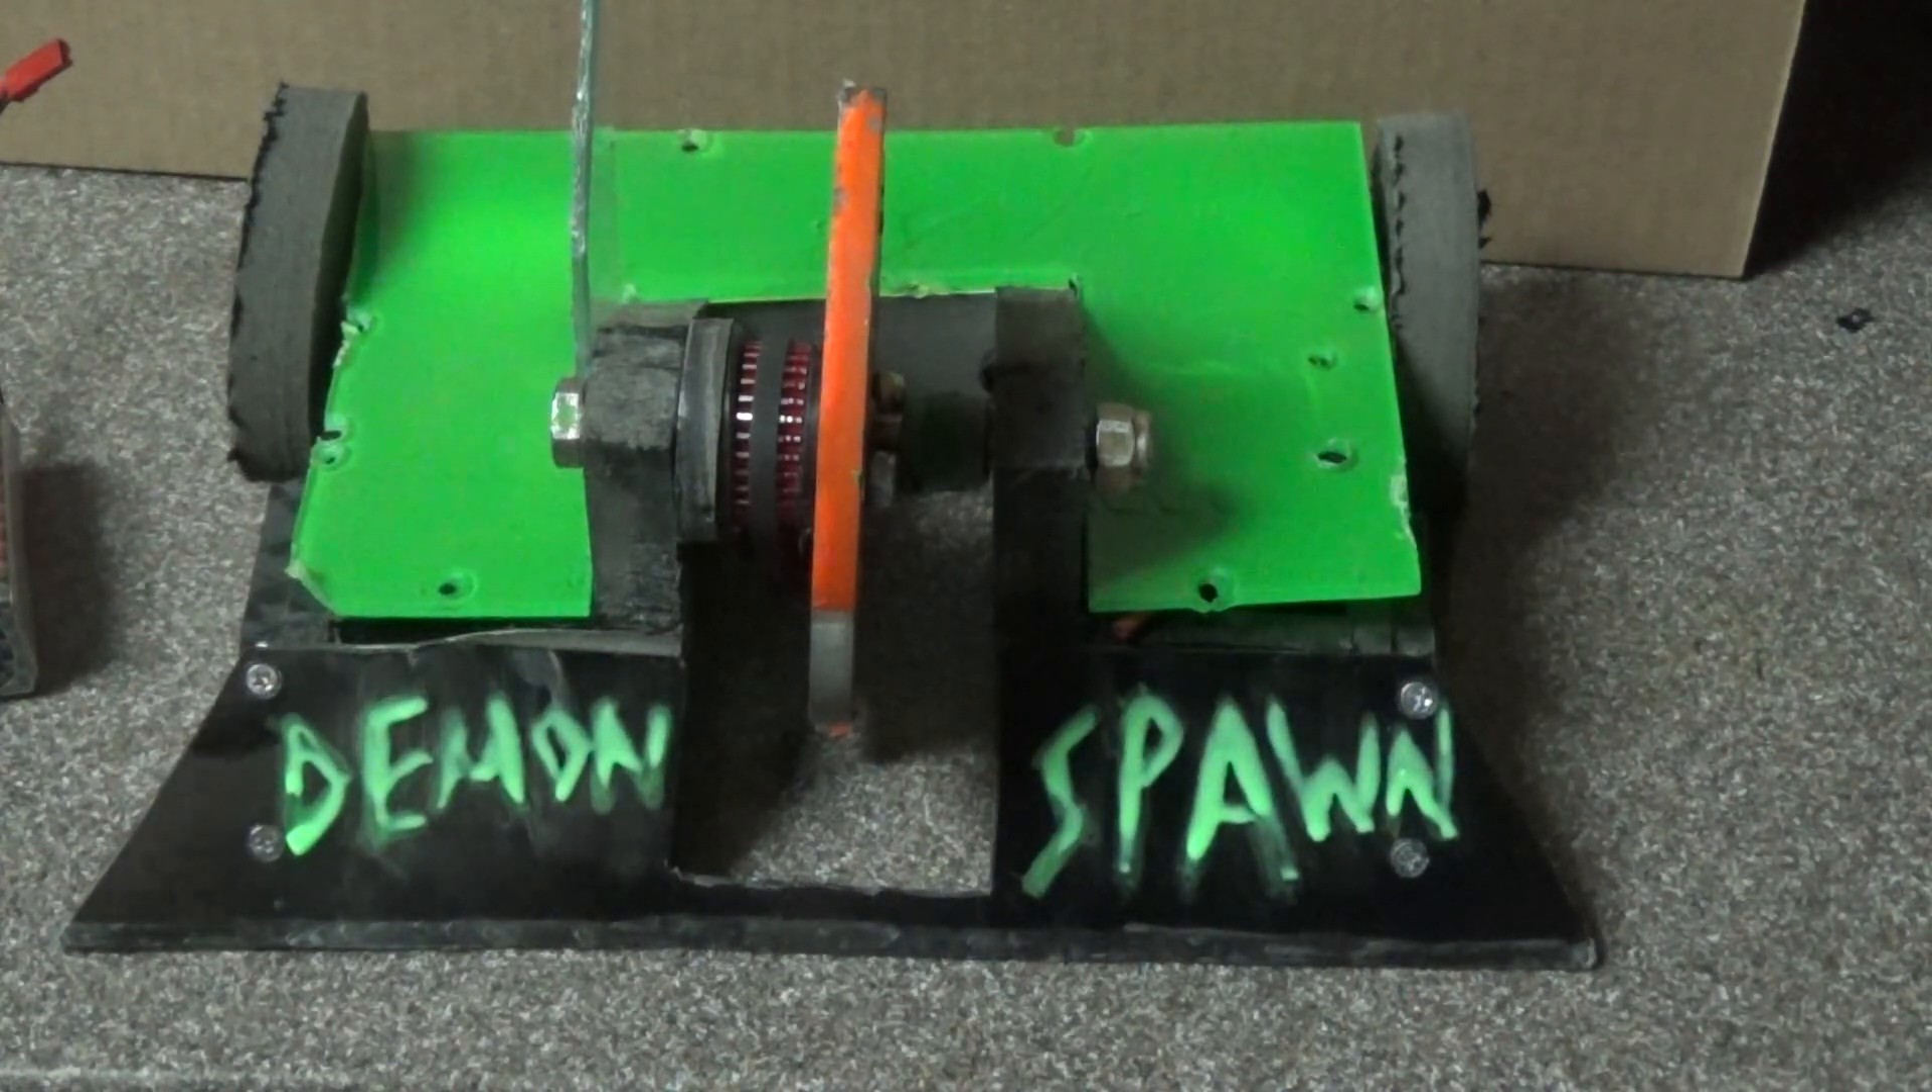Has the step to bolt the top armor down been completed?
No.